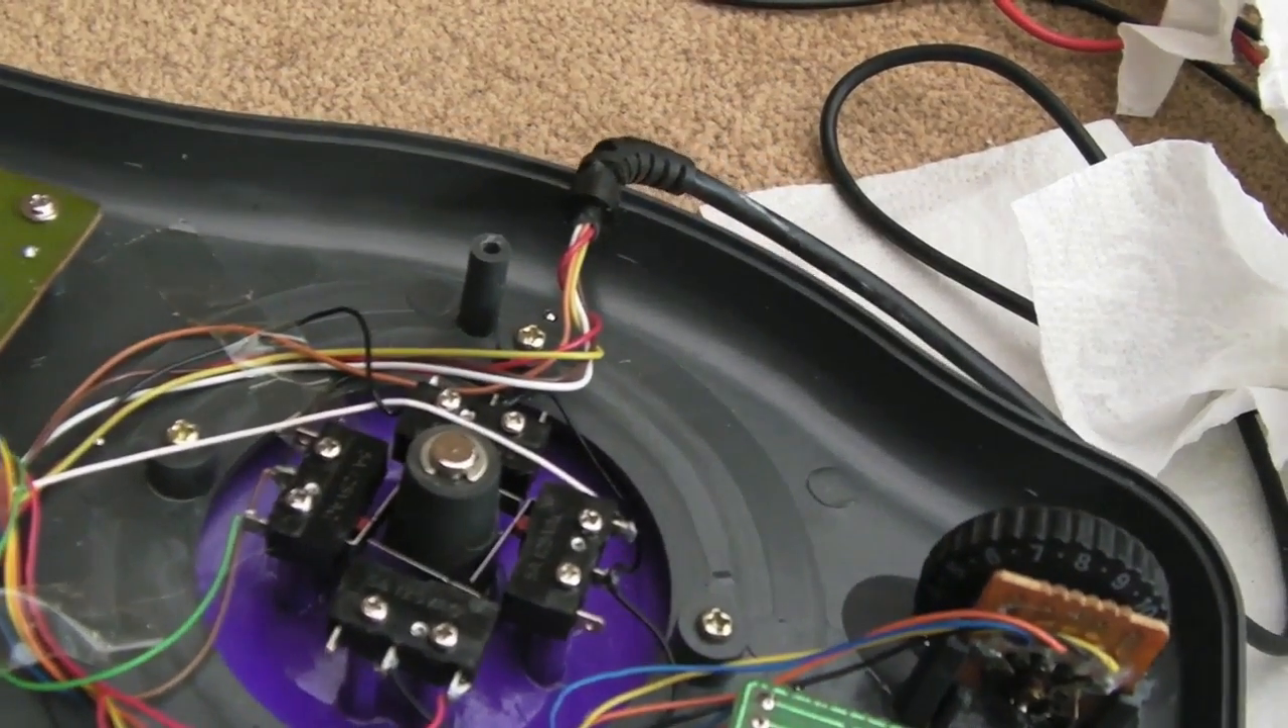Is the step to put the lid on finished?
No.